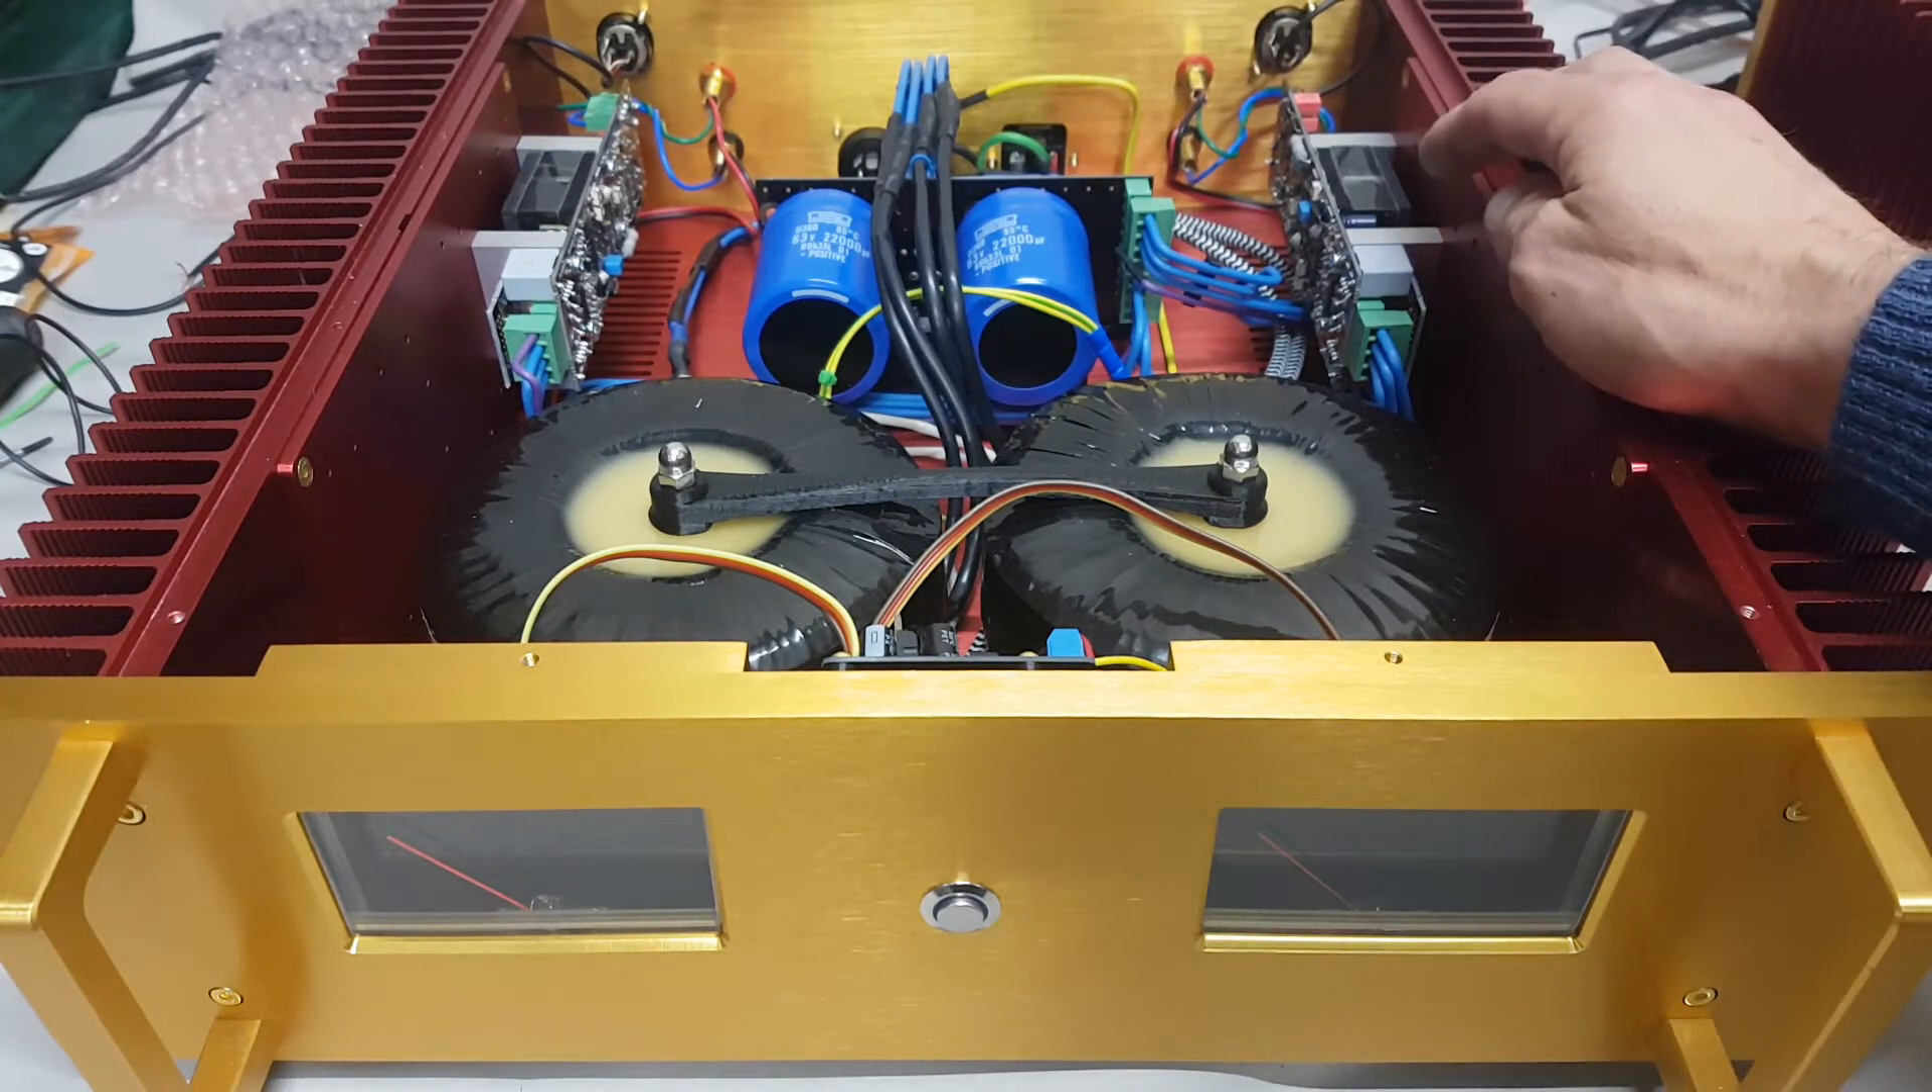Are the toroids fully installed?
Yes.